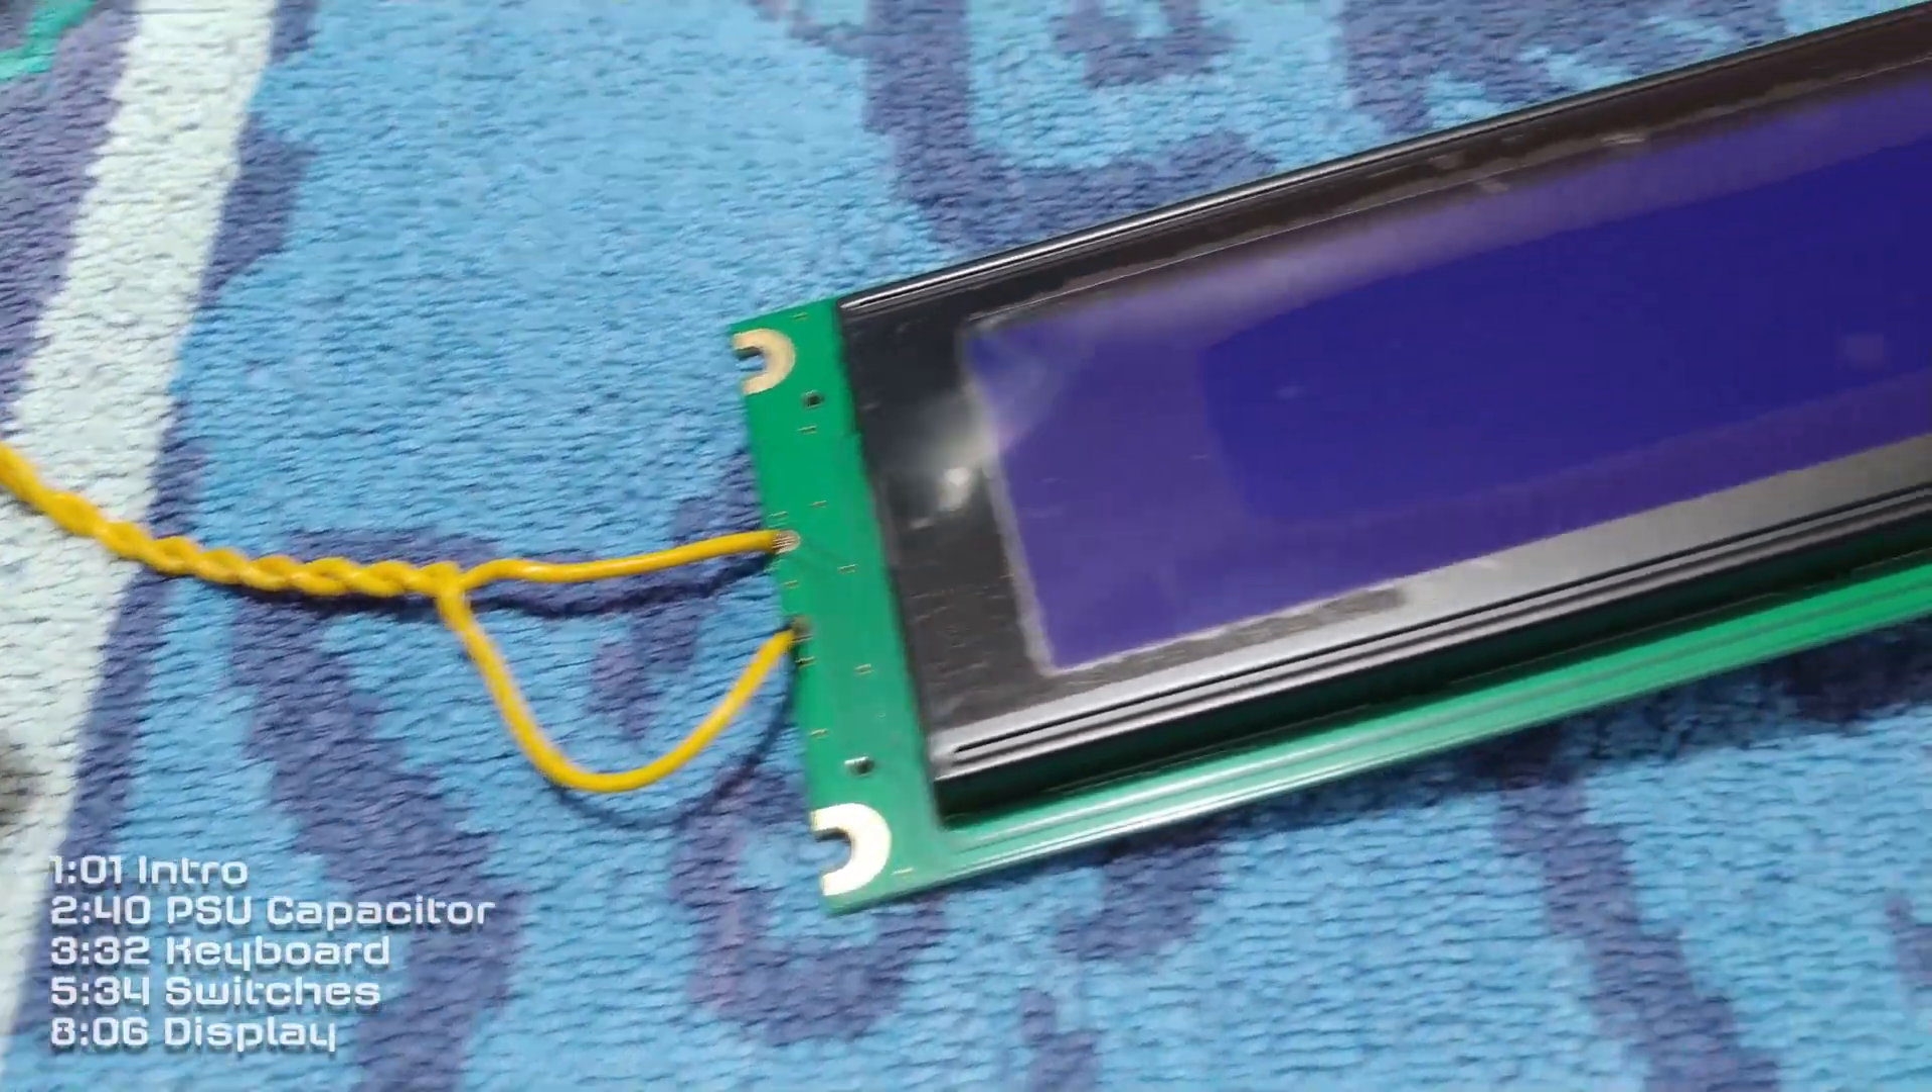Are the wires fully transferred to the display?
Yes.